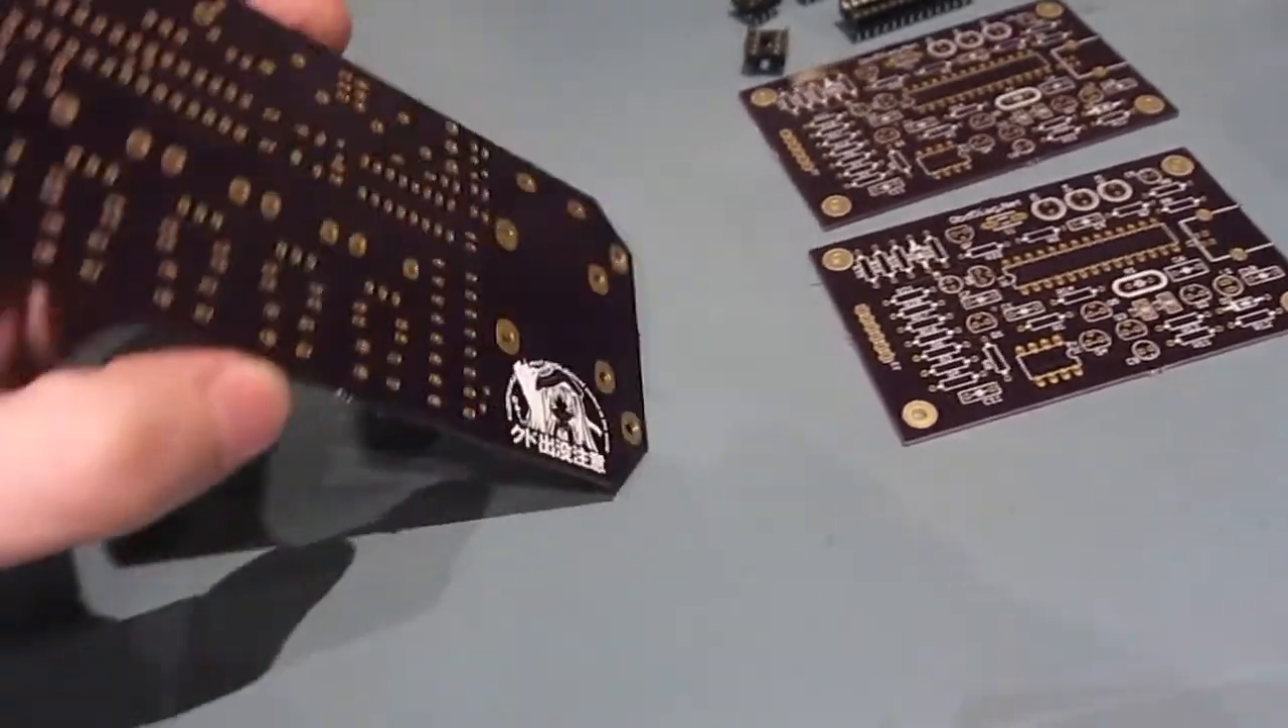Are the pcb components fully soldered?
No.